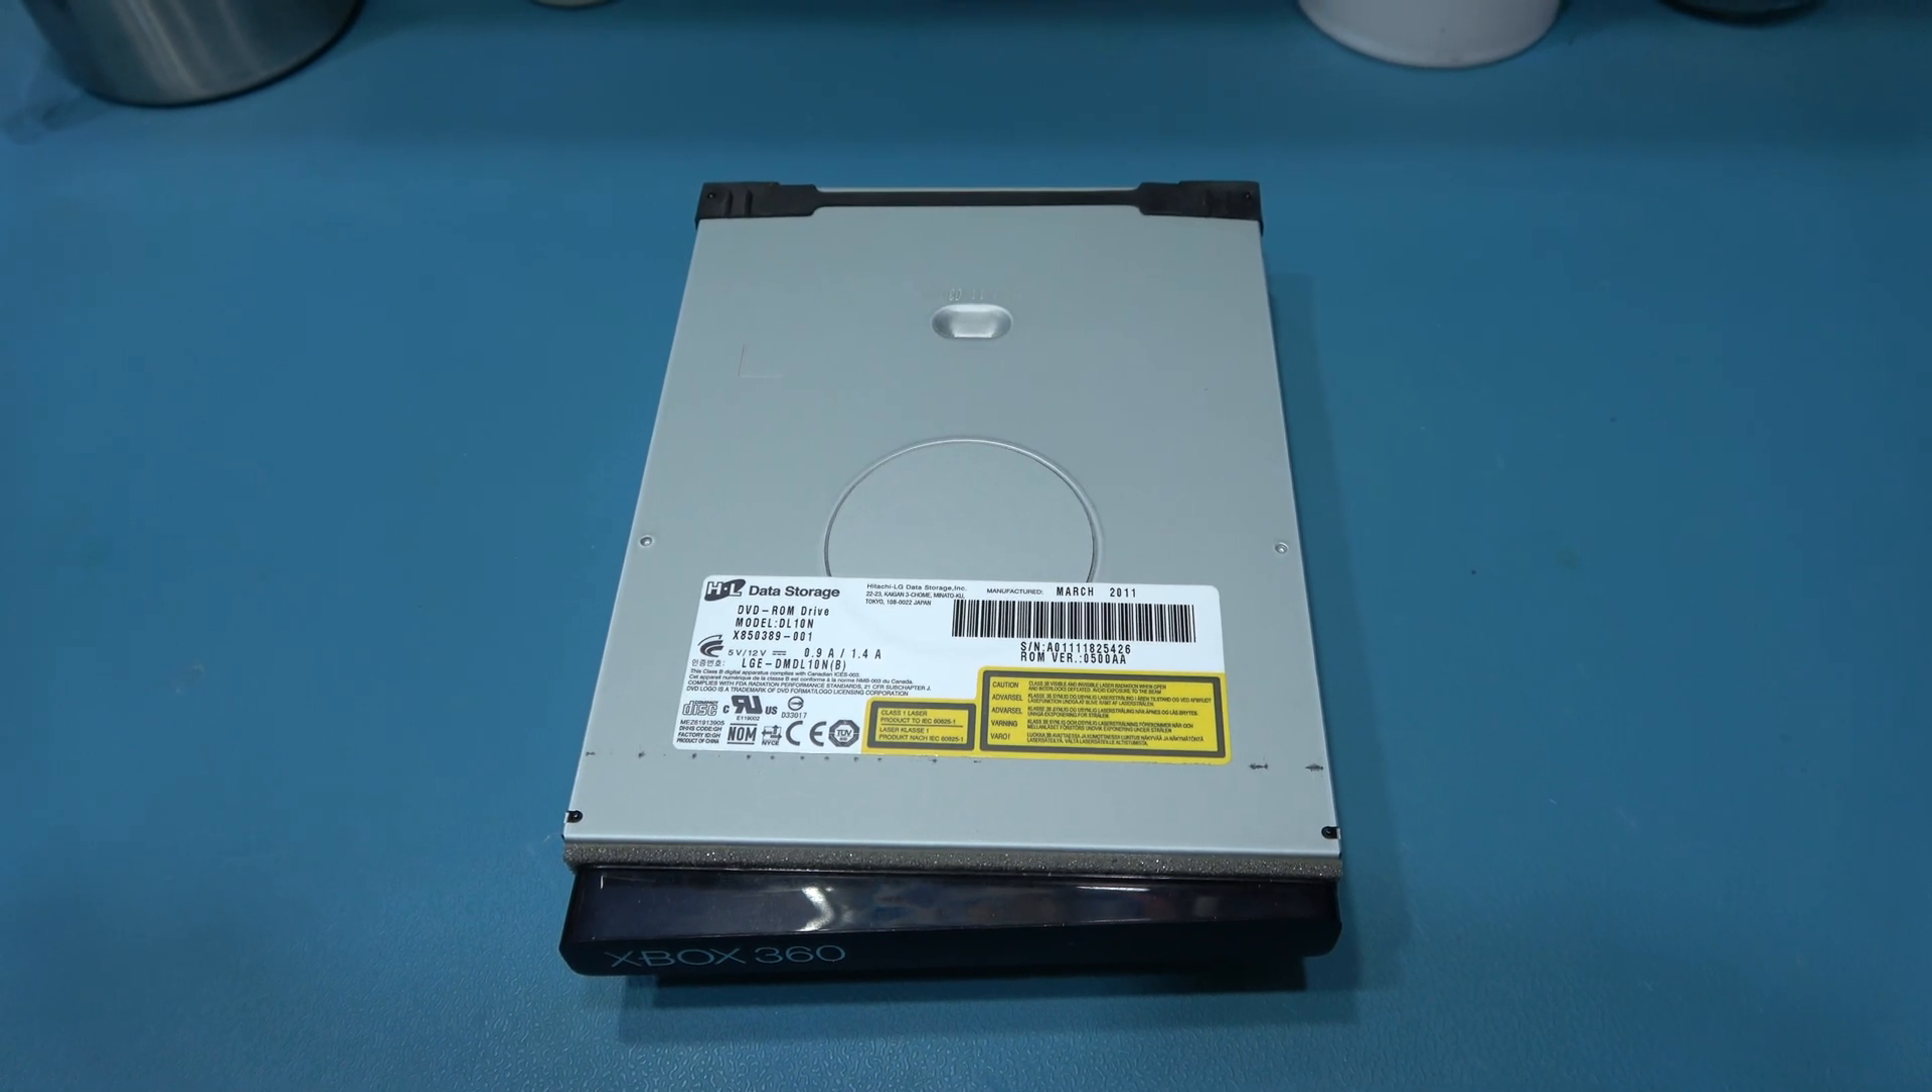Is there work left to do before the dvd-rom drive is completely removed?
No.